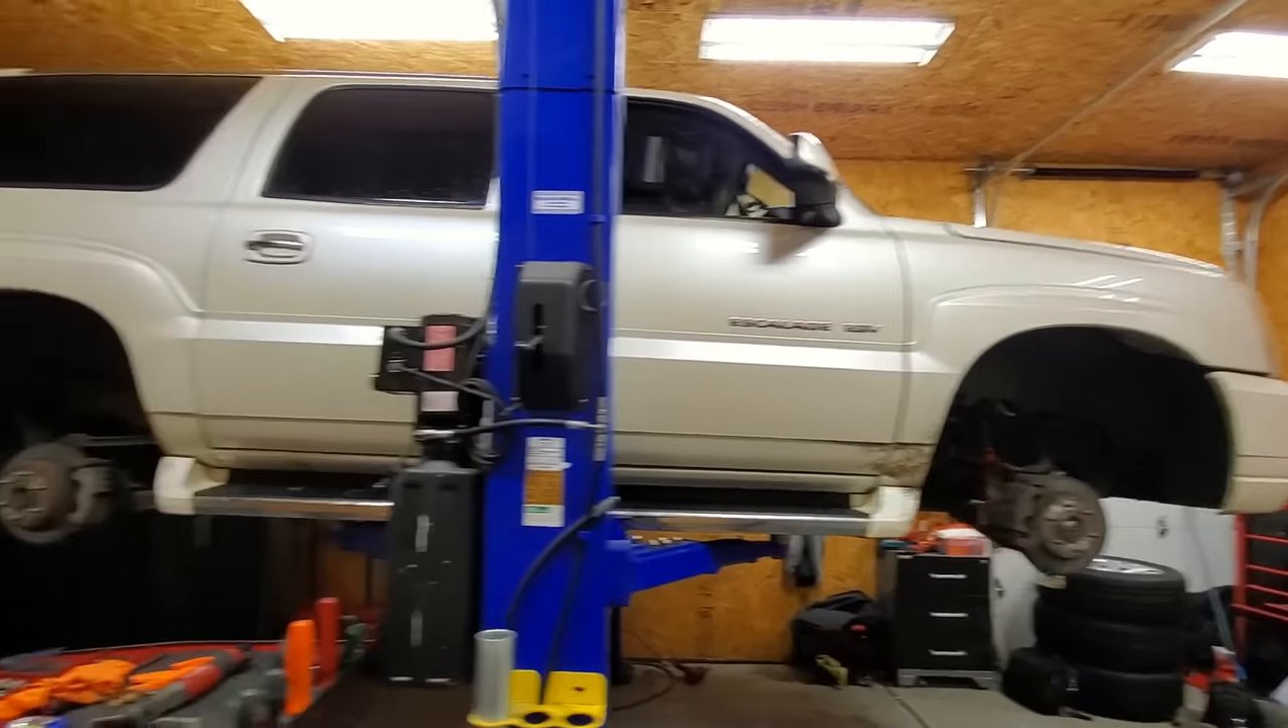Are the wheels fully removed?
Yes.